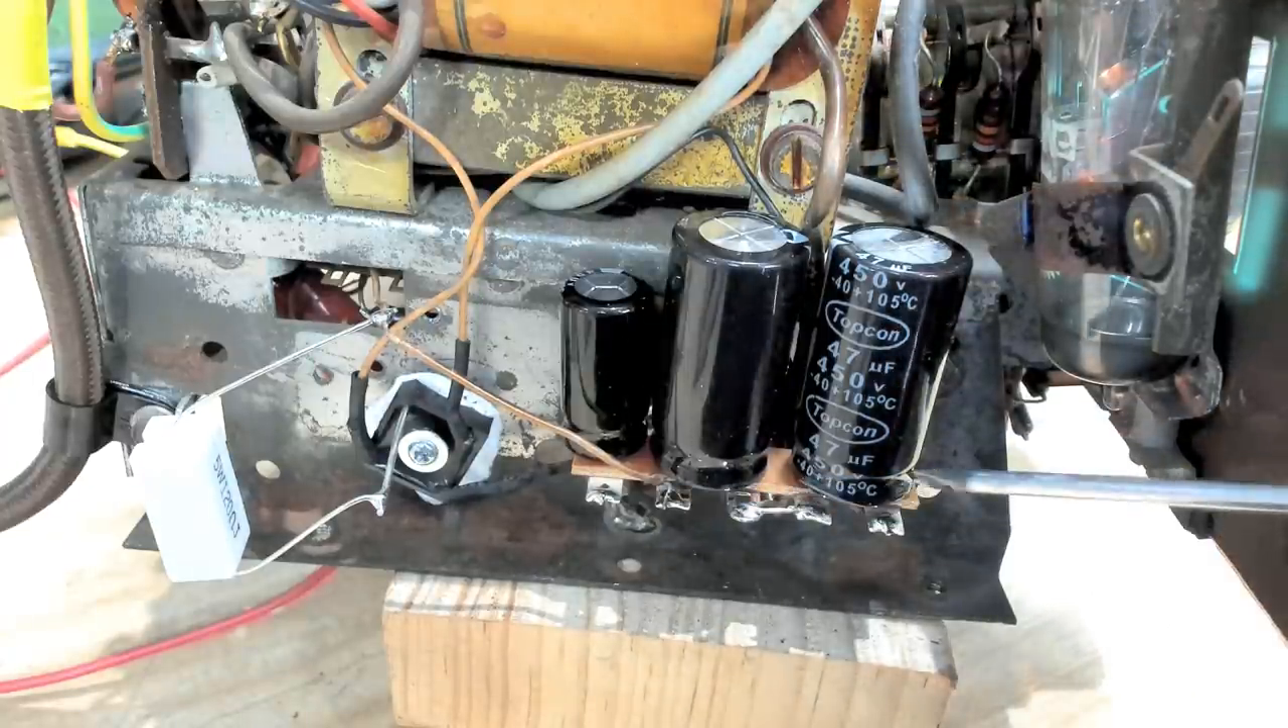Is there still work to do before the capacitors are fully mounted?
No.